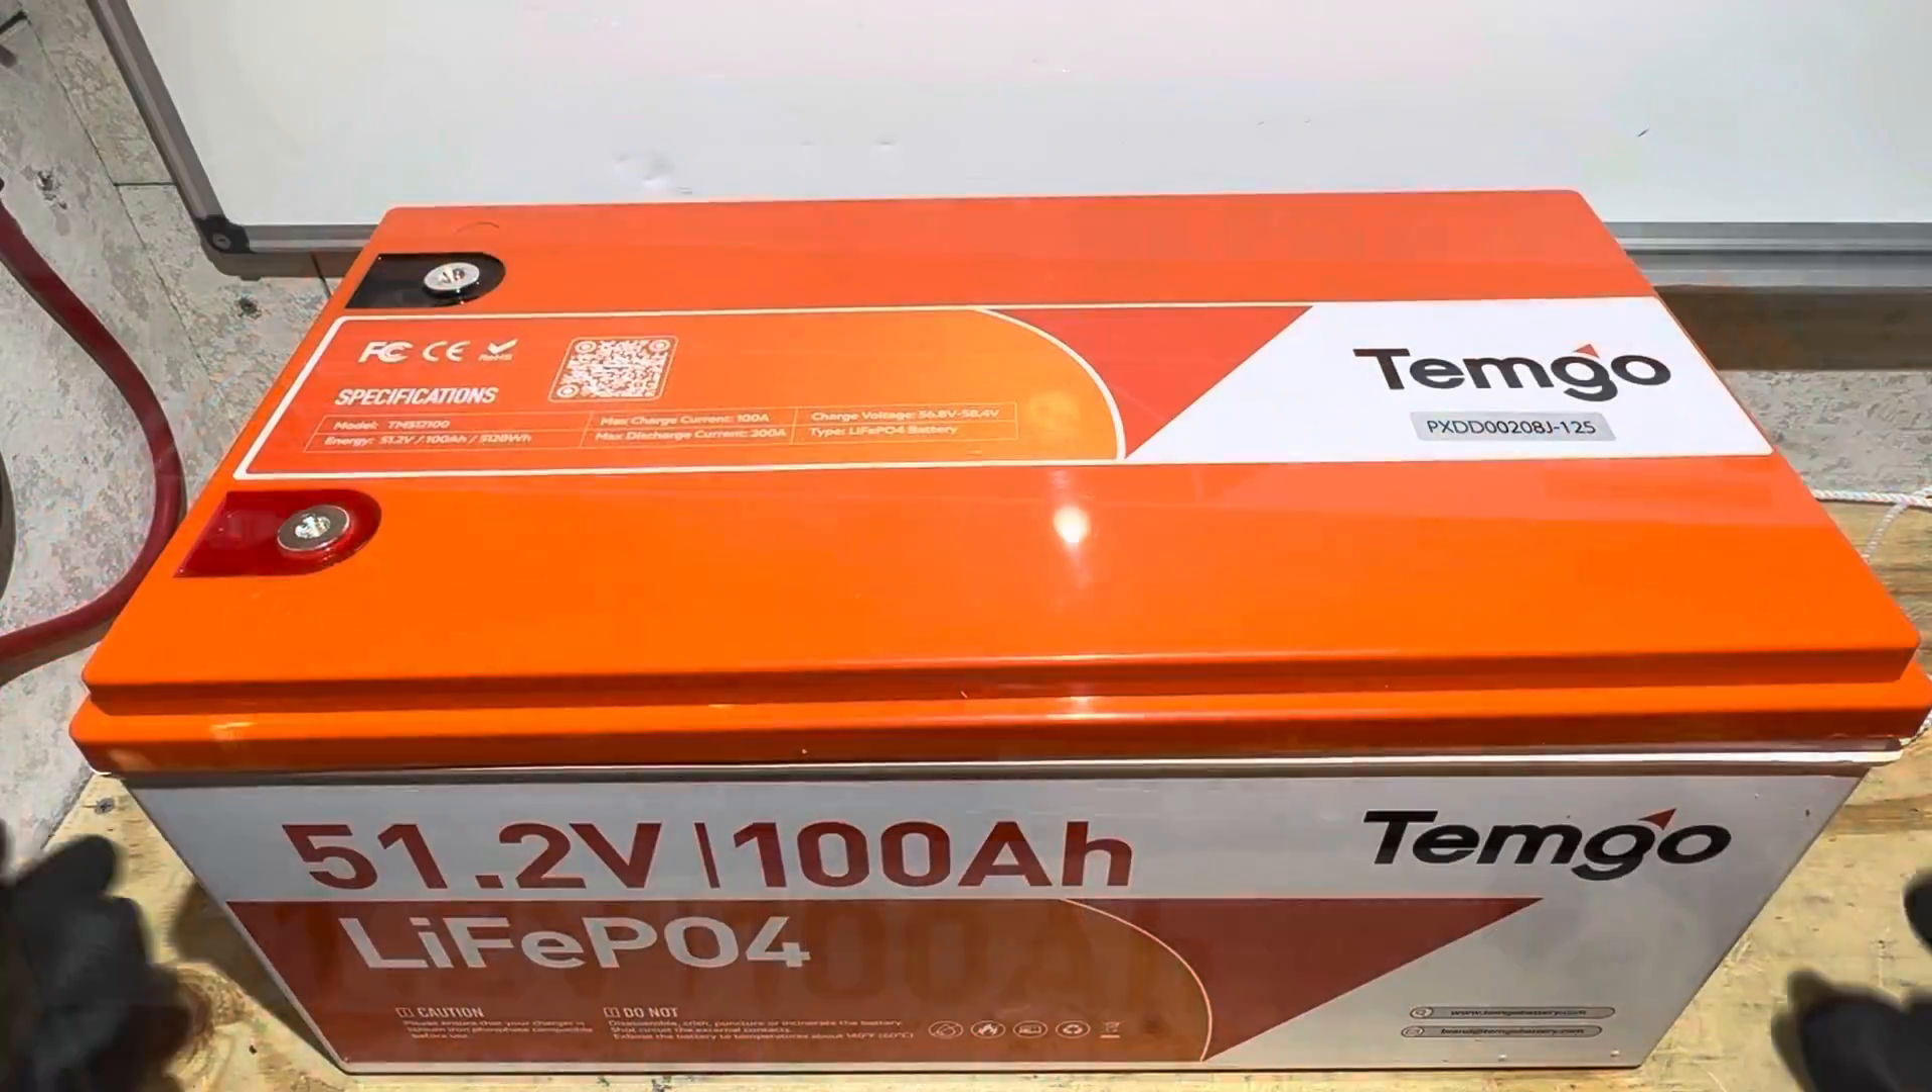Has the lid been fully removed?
No.